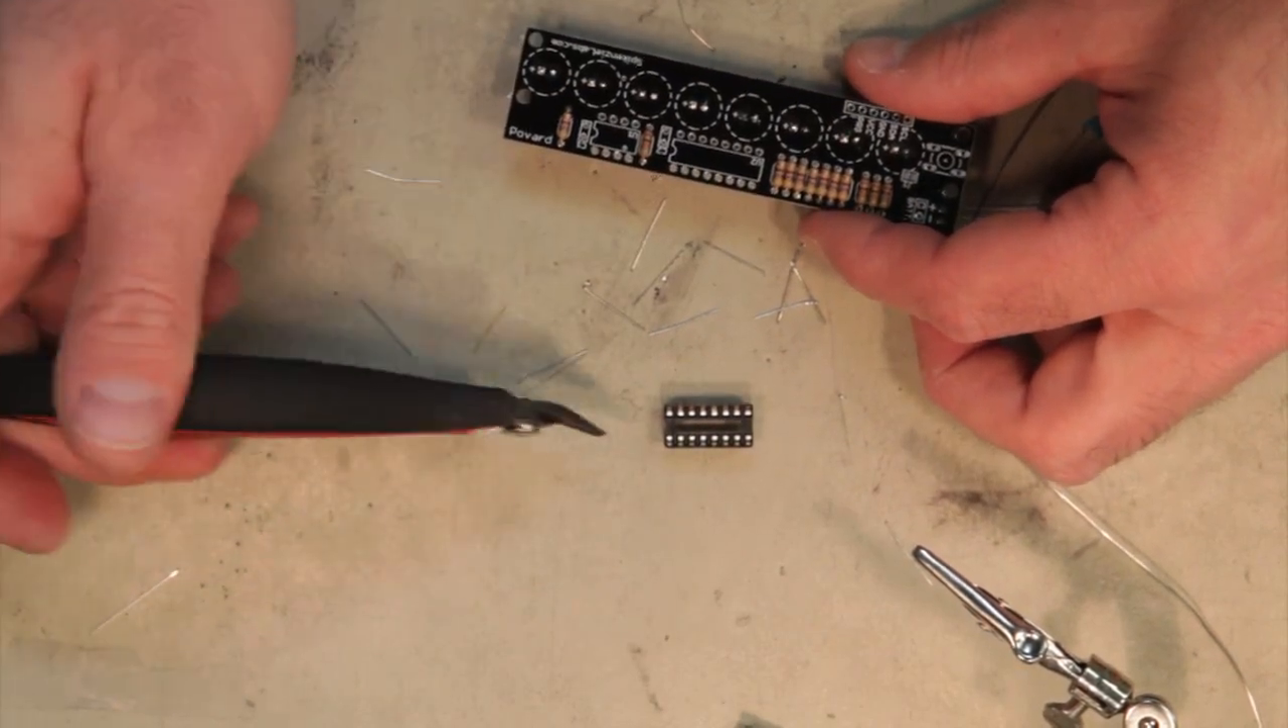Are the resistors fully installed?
Yes.